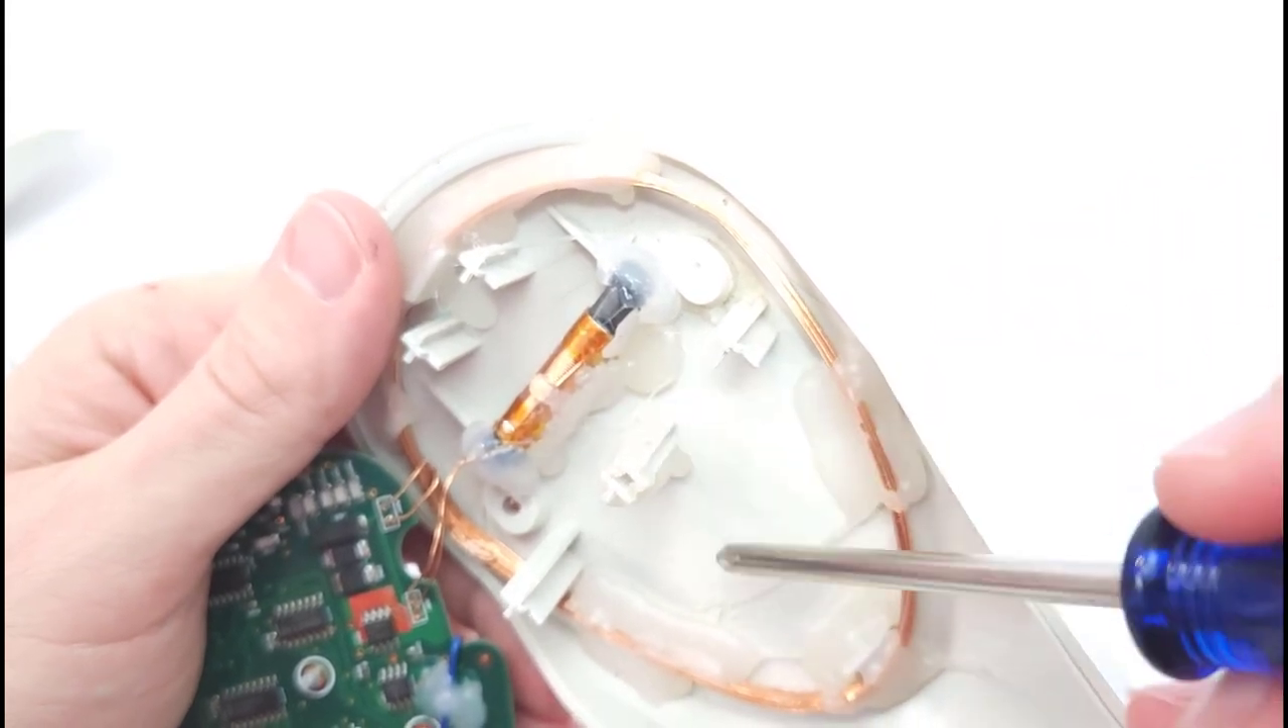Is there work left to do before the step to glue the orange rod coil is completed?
No.